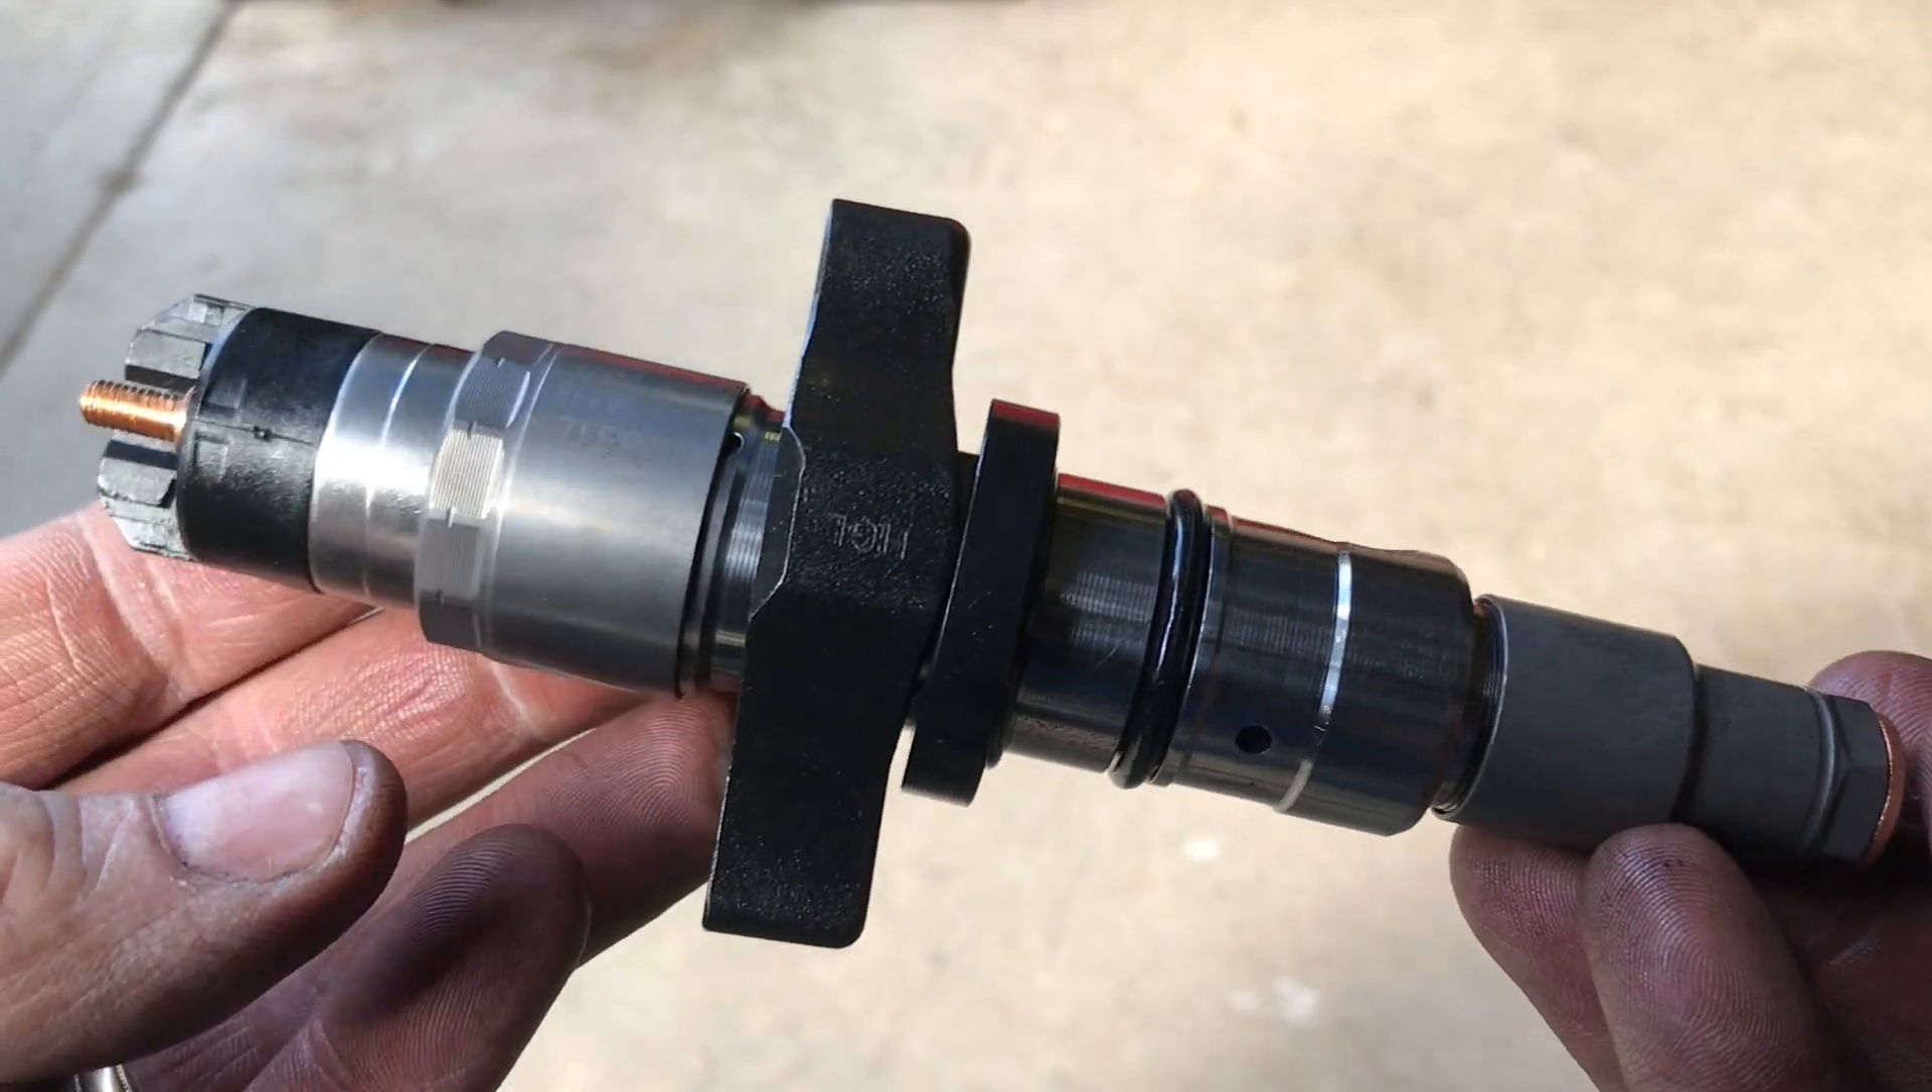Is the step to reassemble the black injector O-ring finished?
Yes.